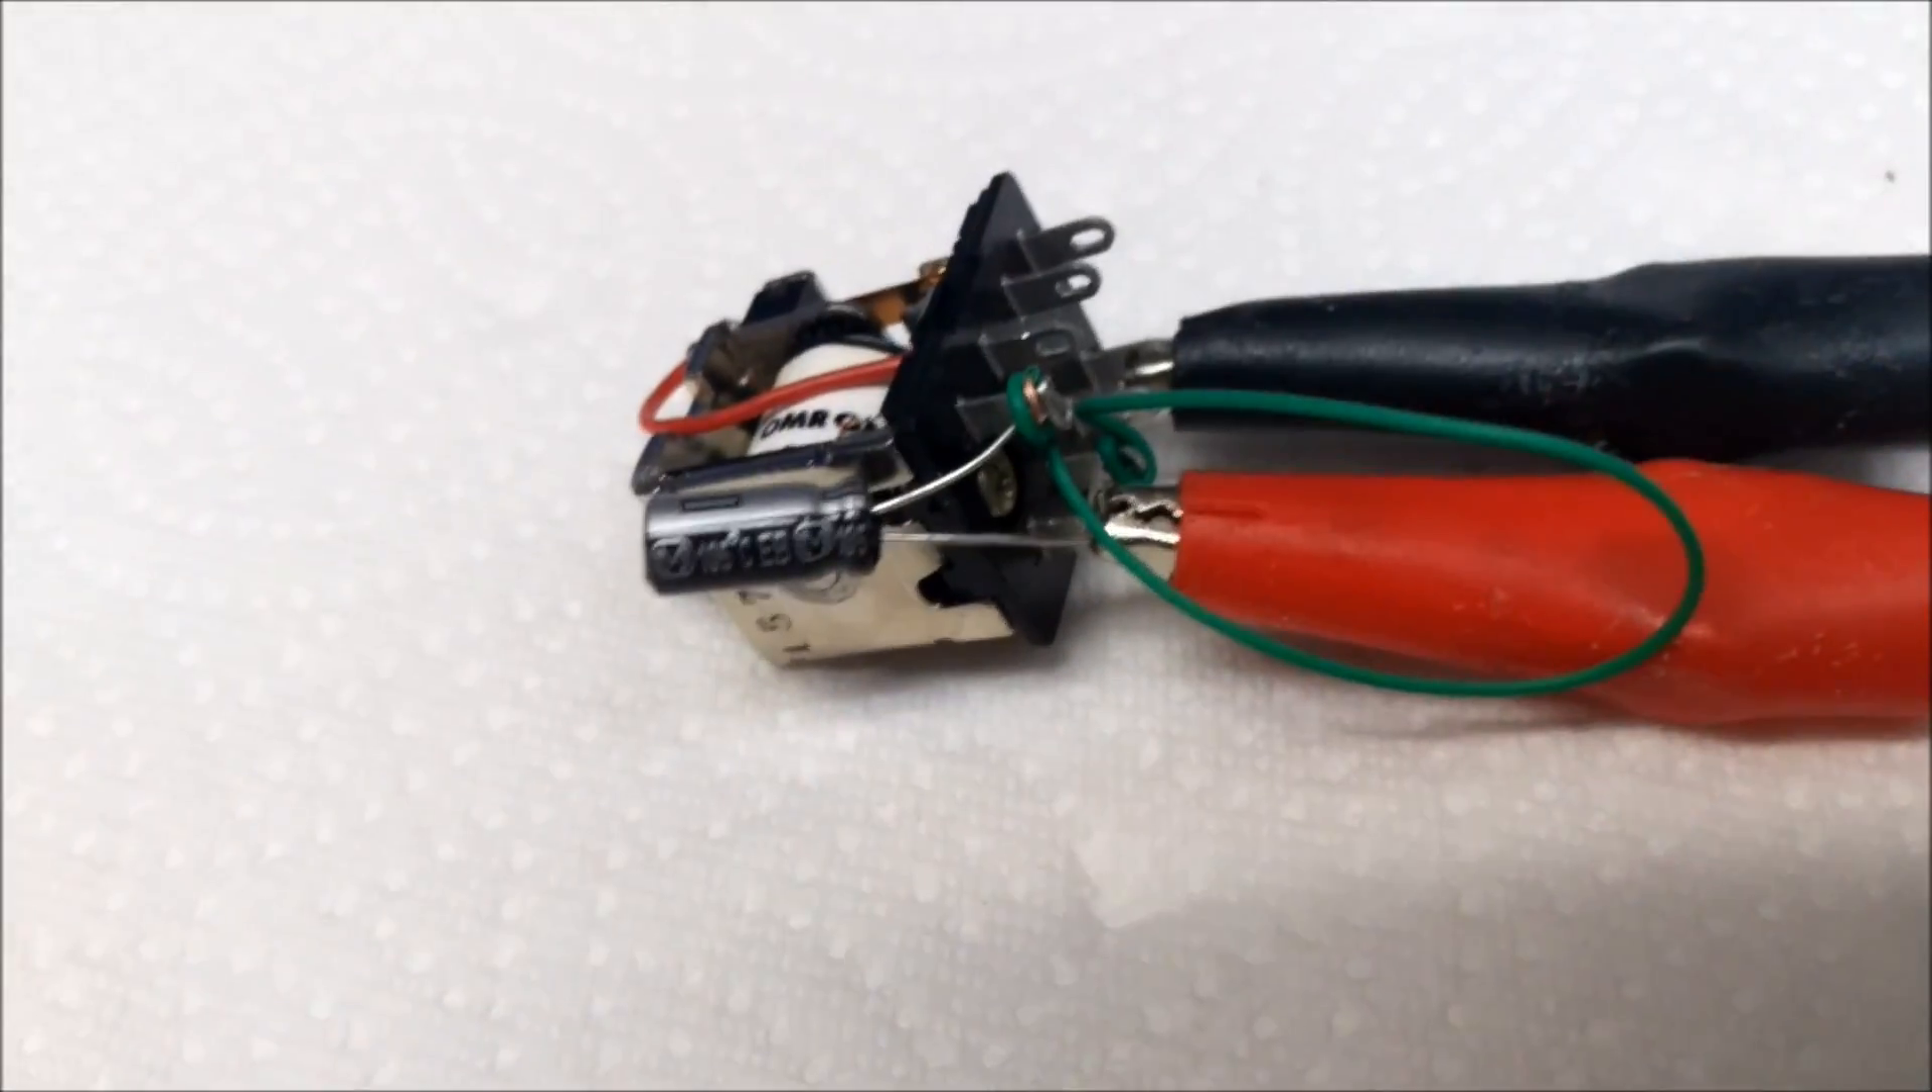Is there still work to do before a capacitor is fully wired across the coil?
No.